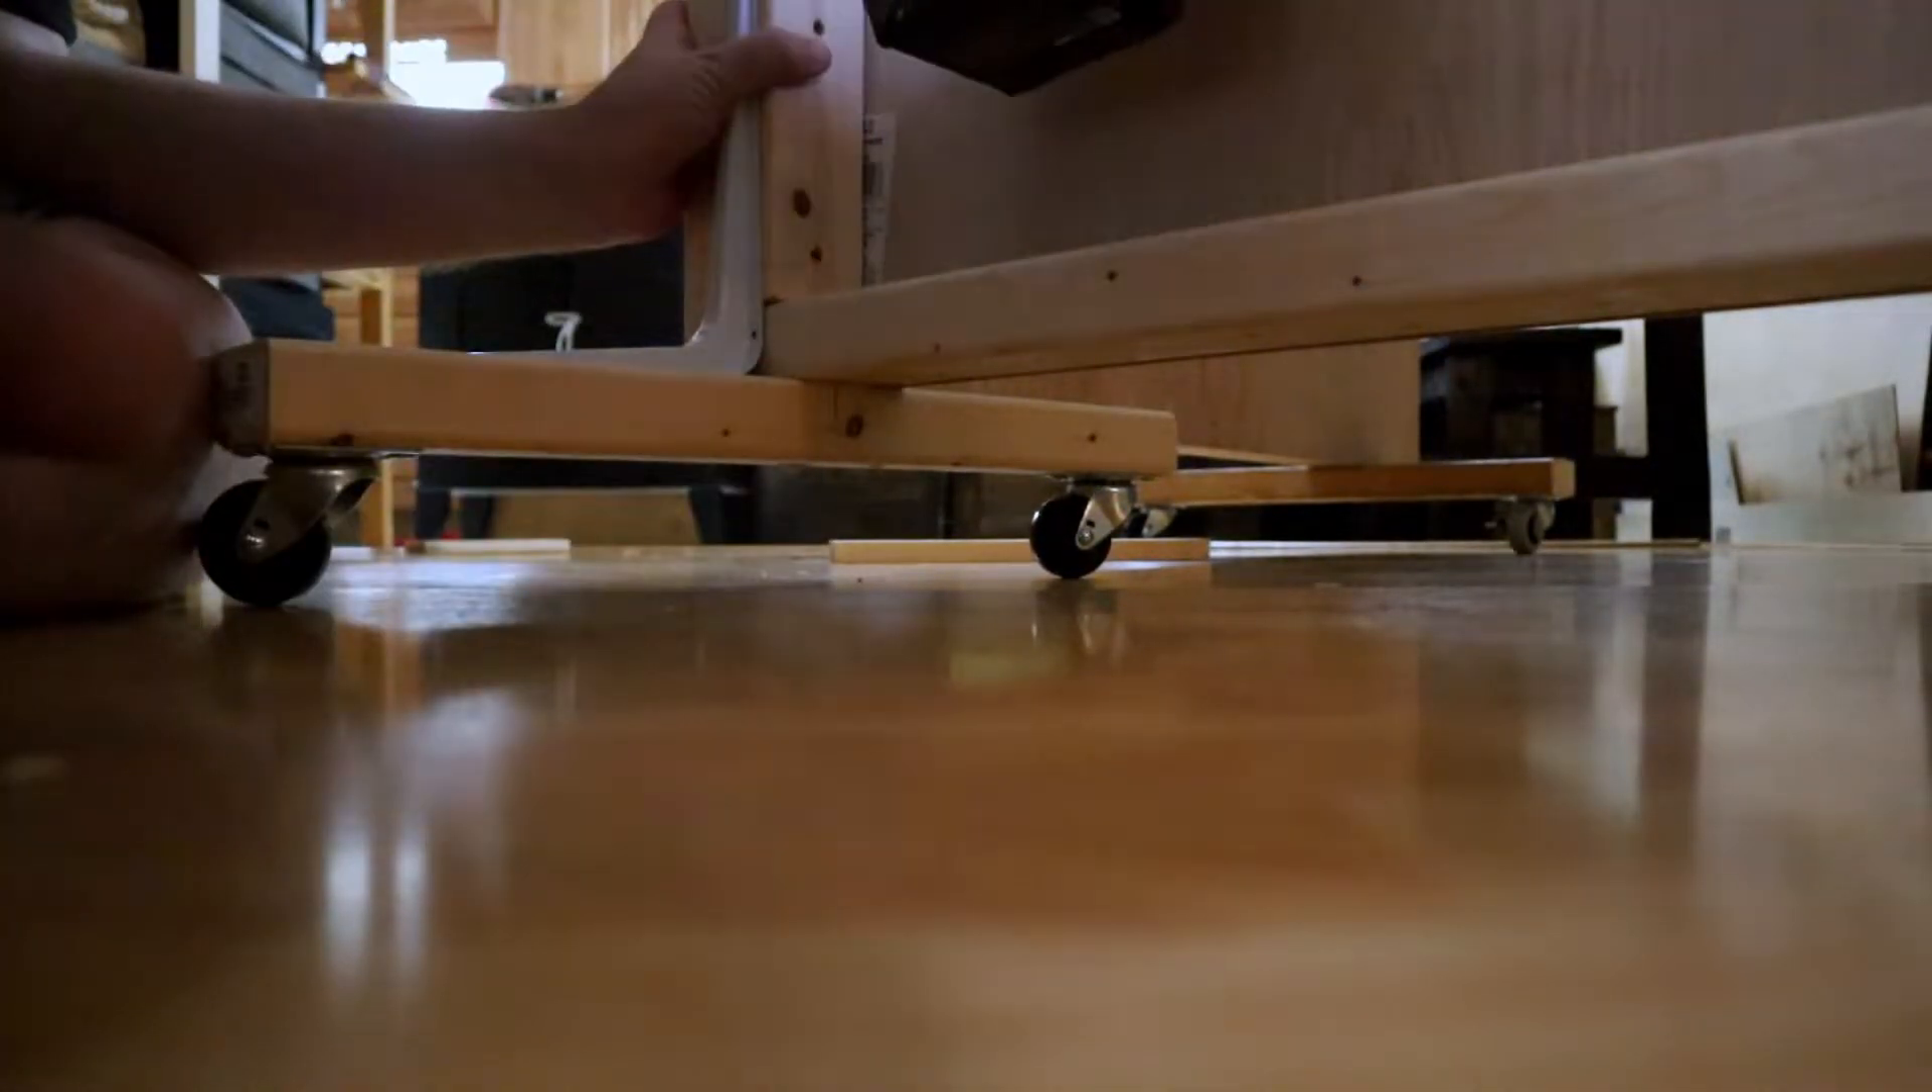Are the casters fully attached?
Yes.